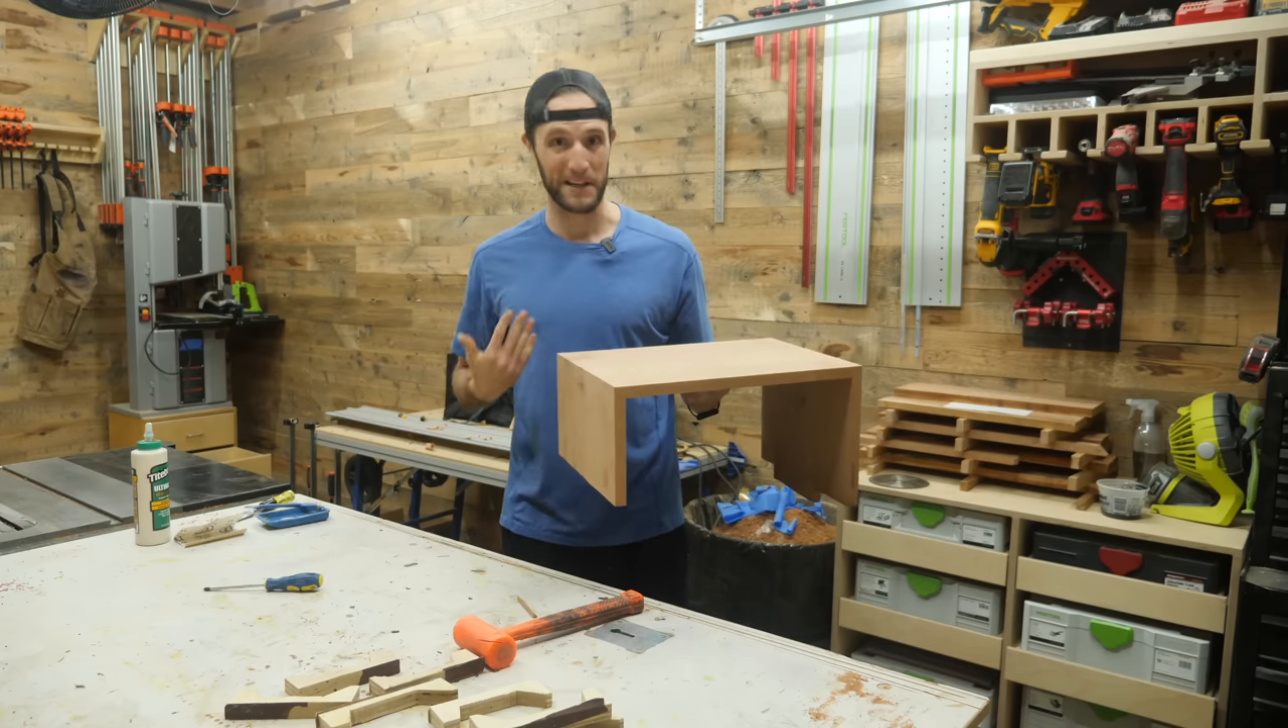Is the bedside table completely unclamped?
Yes.